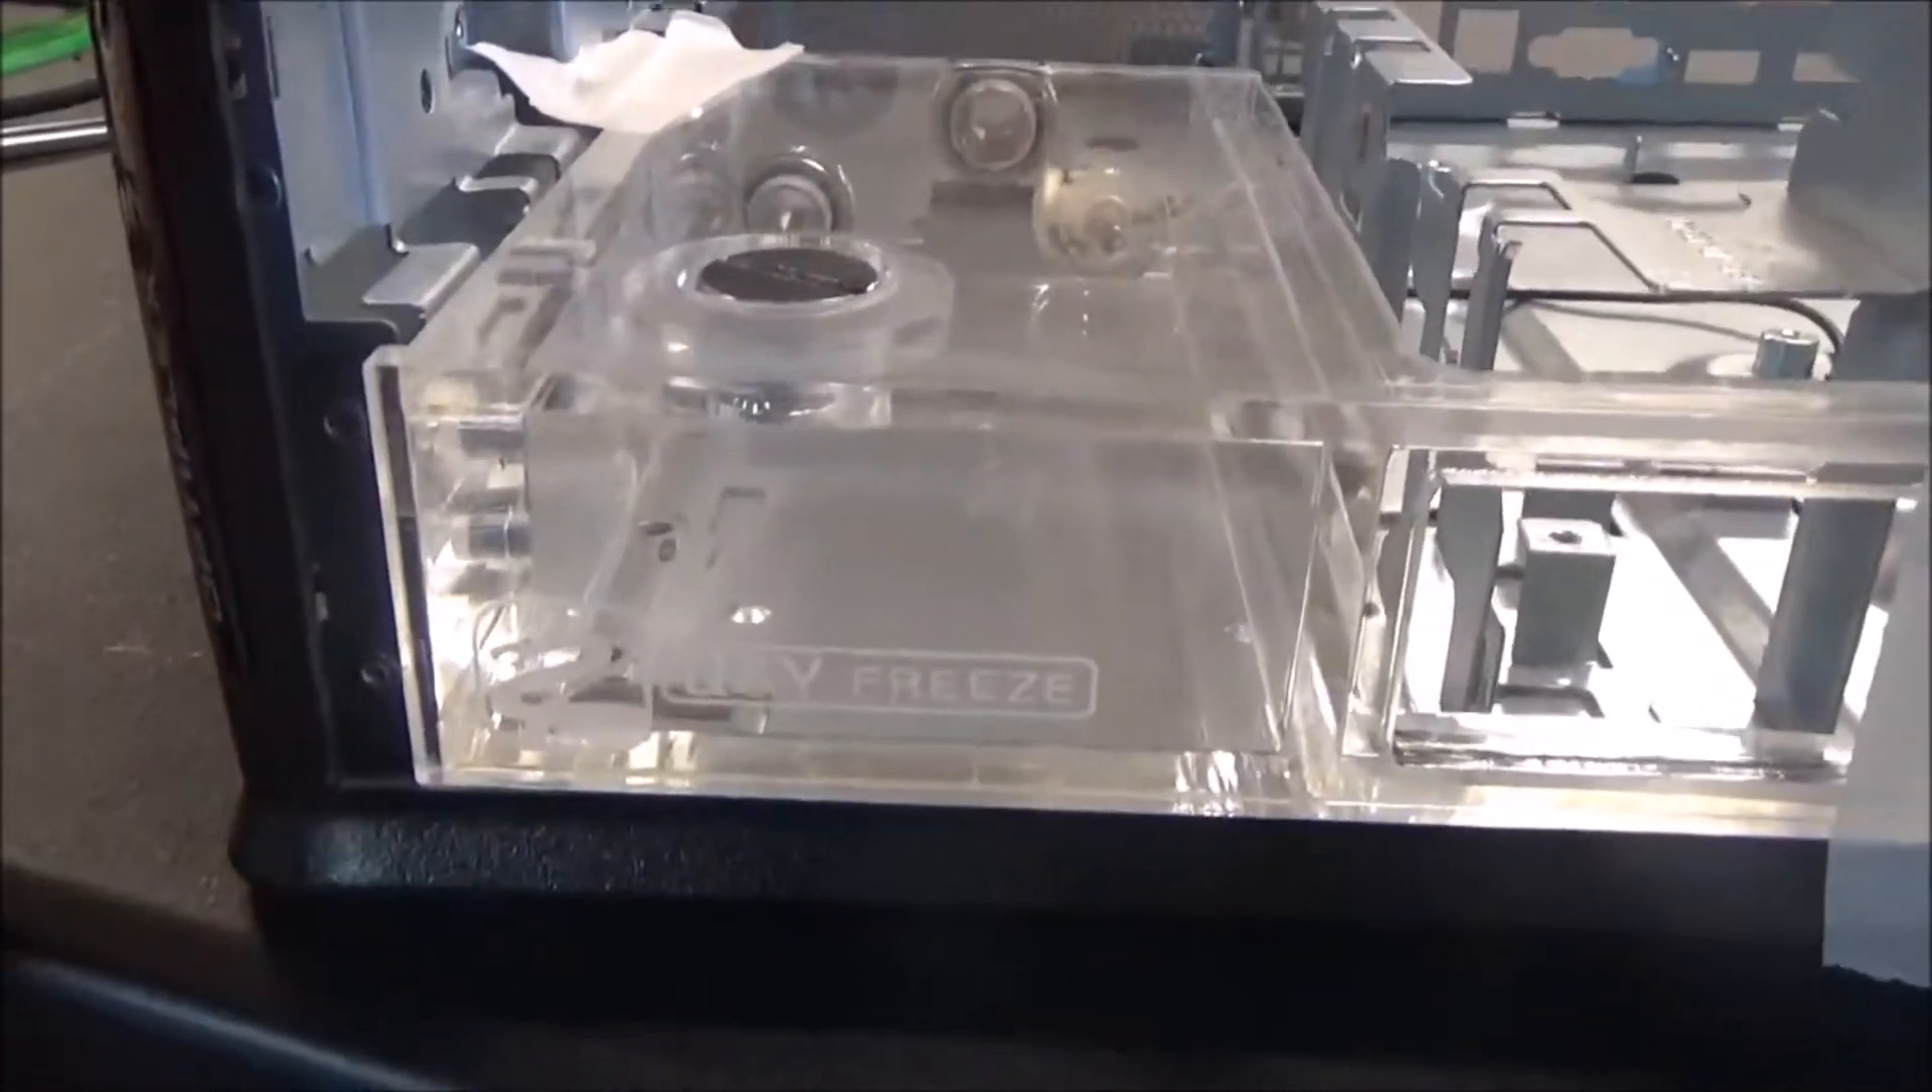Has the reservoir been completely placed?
Yes.